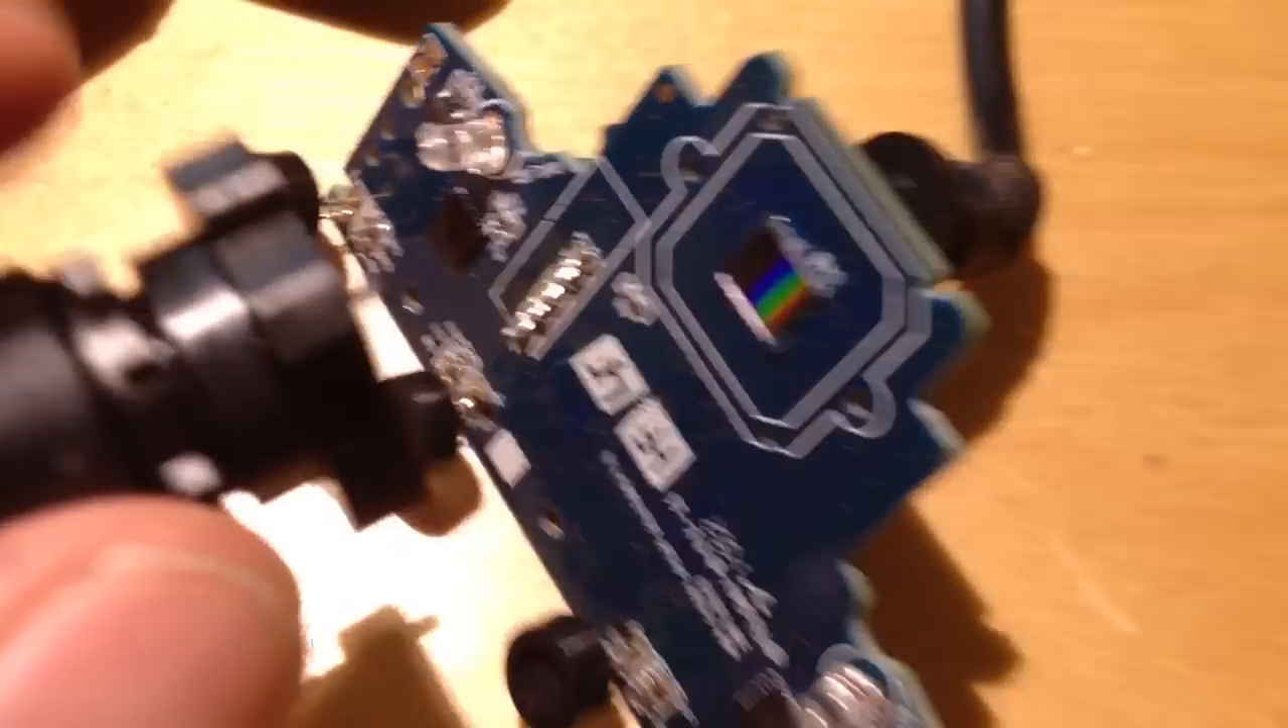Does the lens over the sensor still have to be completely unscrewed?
No.